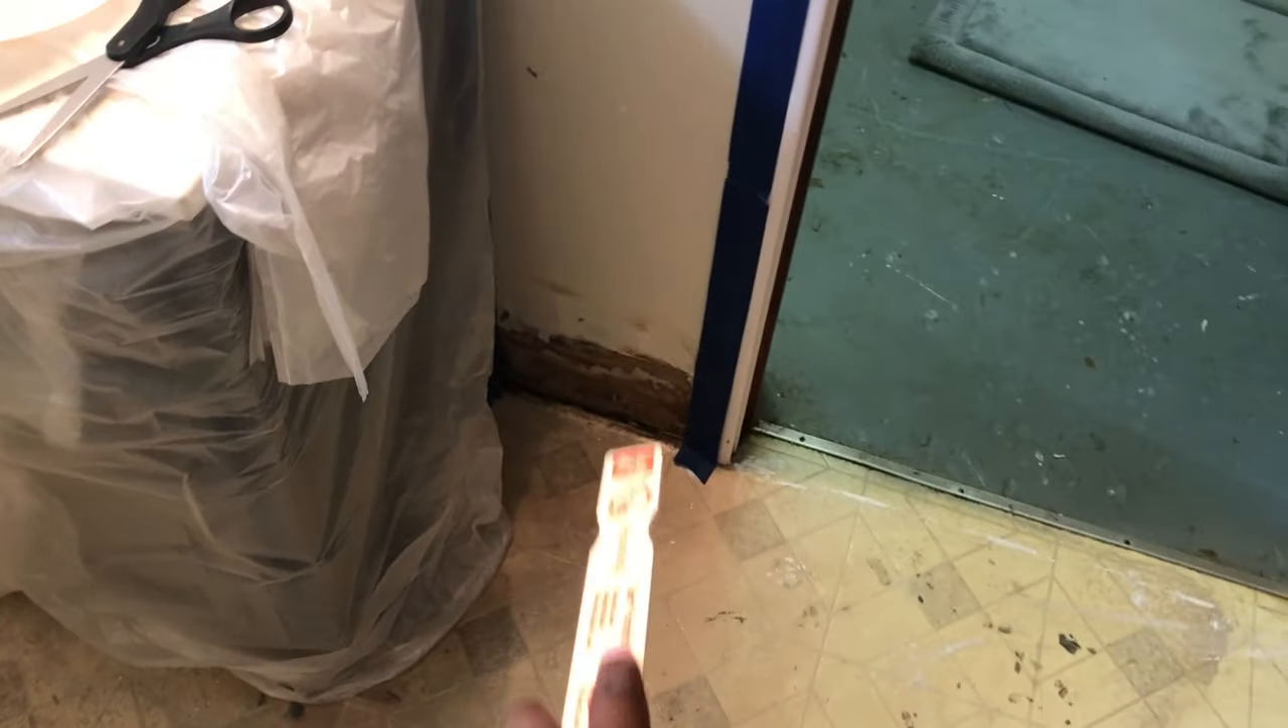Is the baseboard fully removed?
Yes.